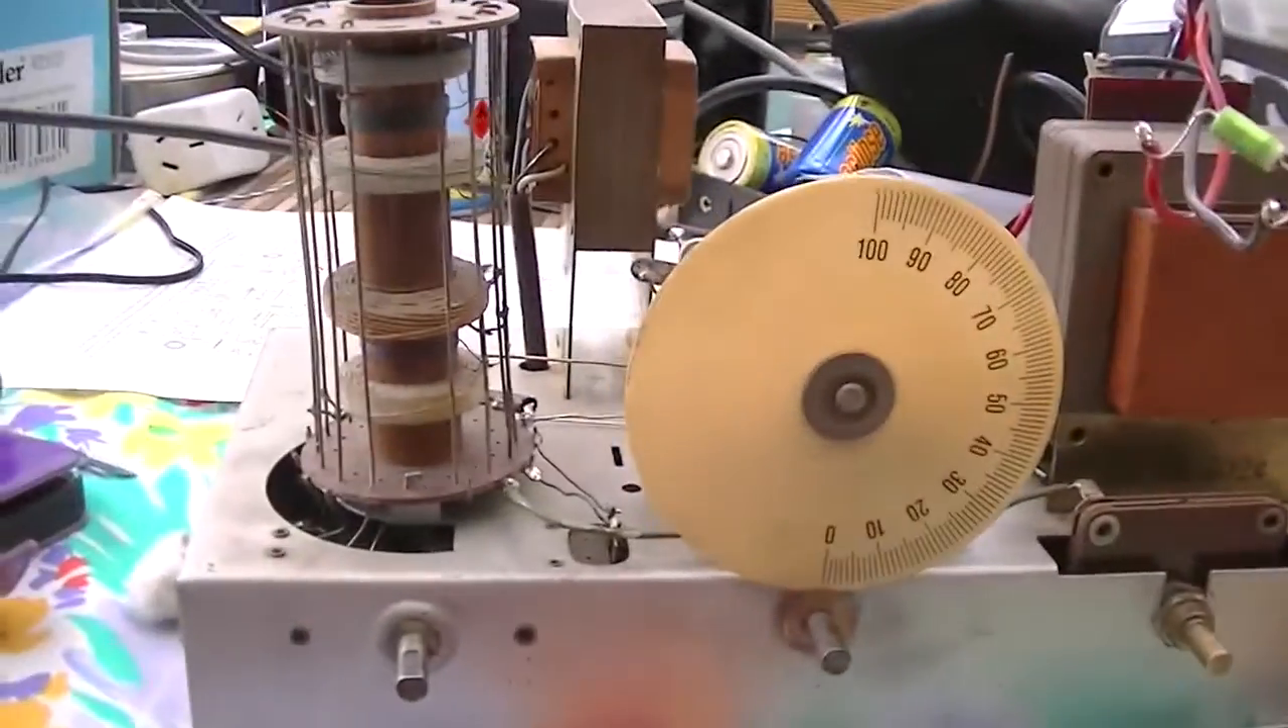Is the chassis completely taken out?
Yes.